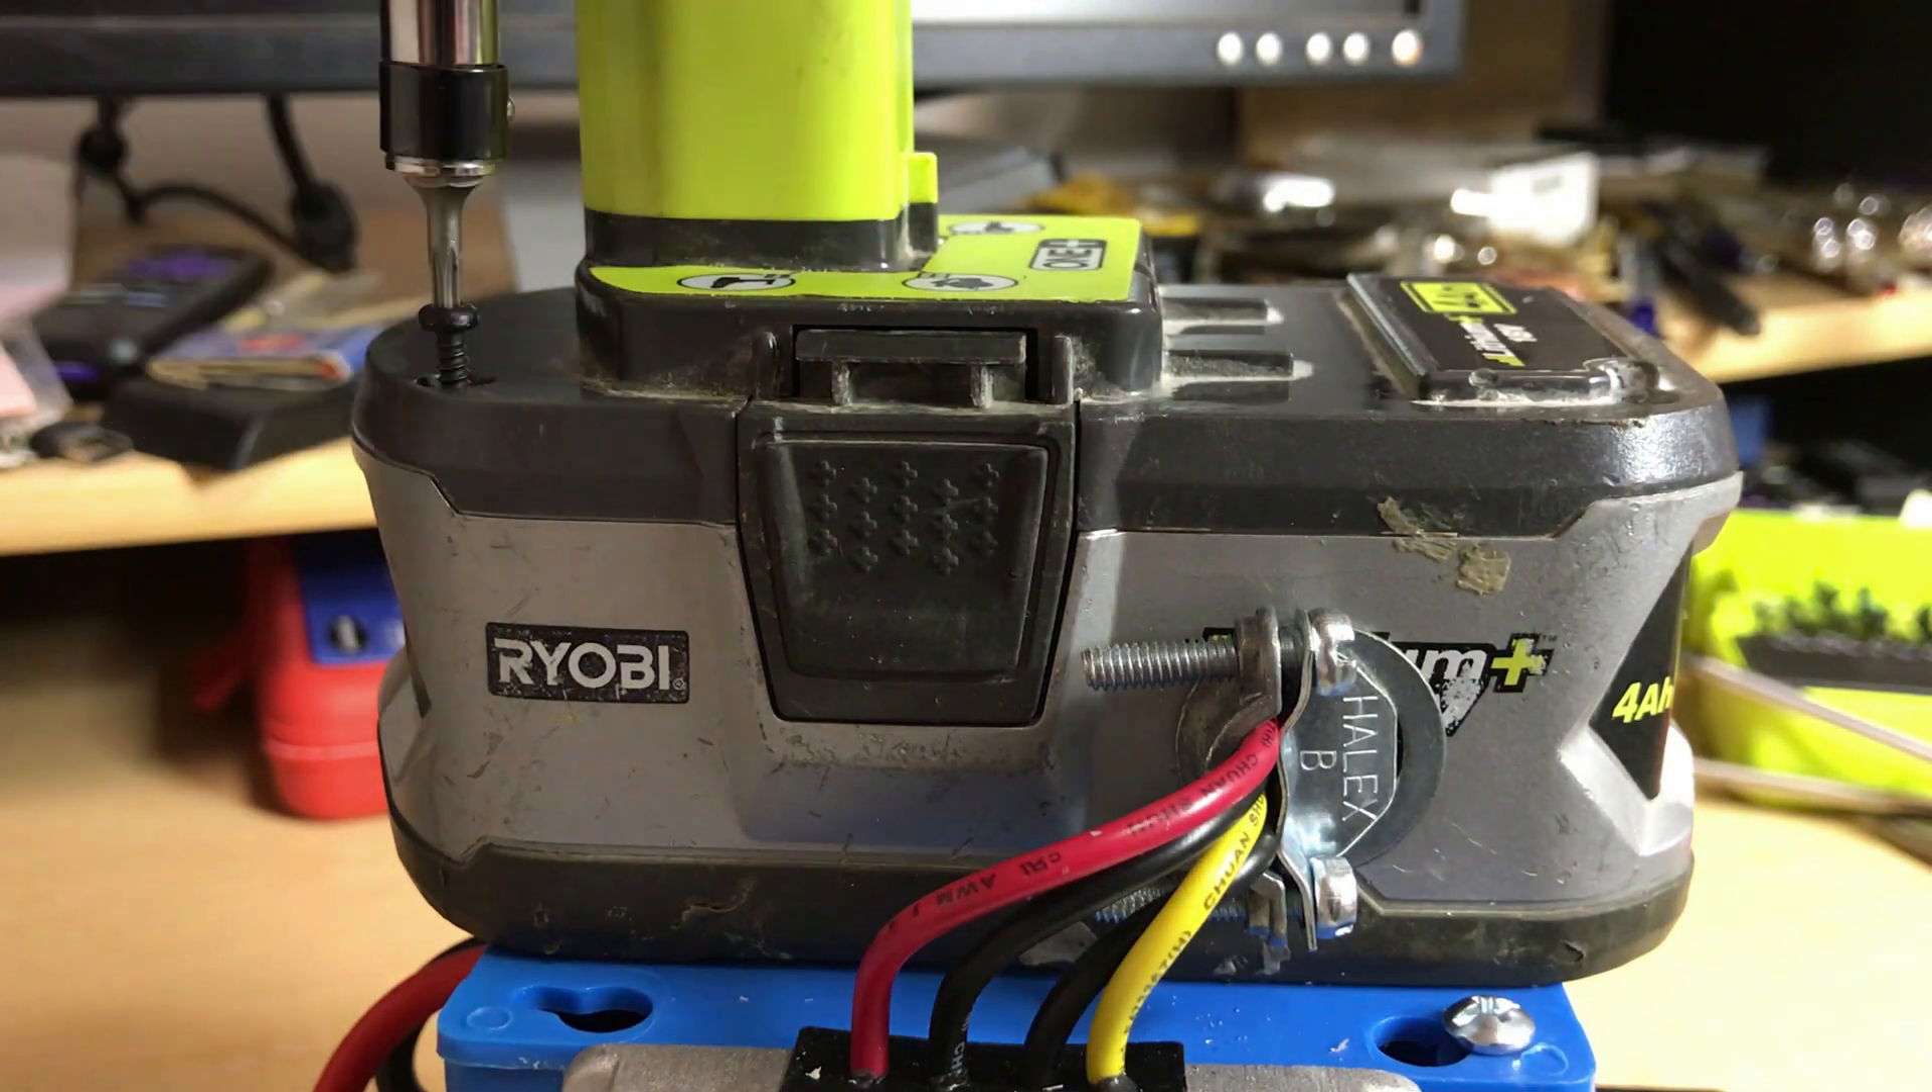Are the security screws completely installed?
No.